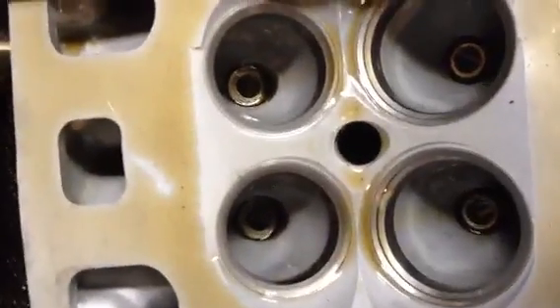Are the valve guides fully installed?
Yes.